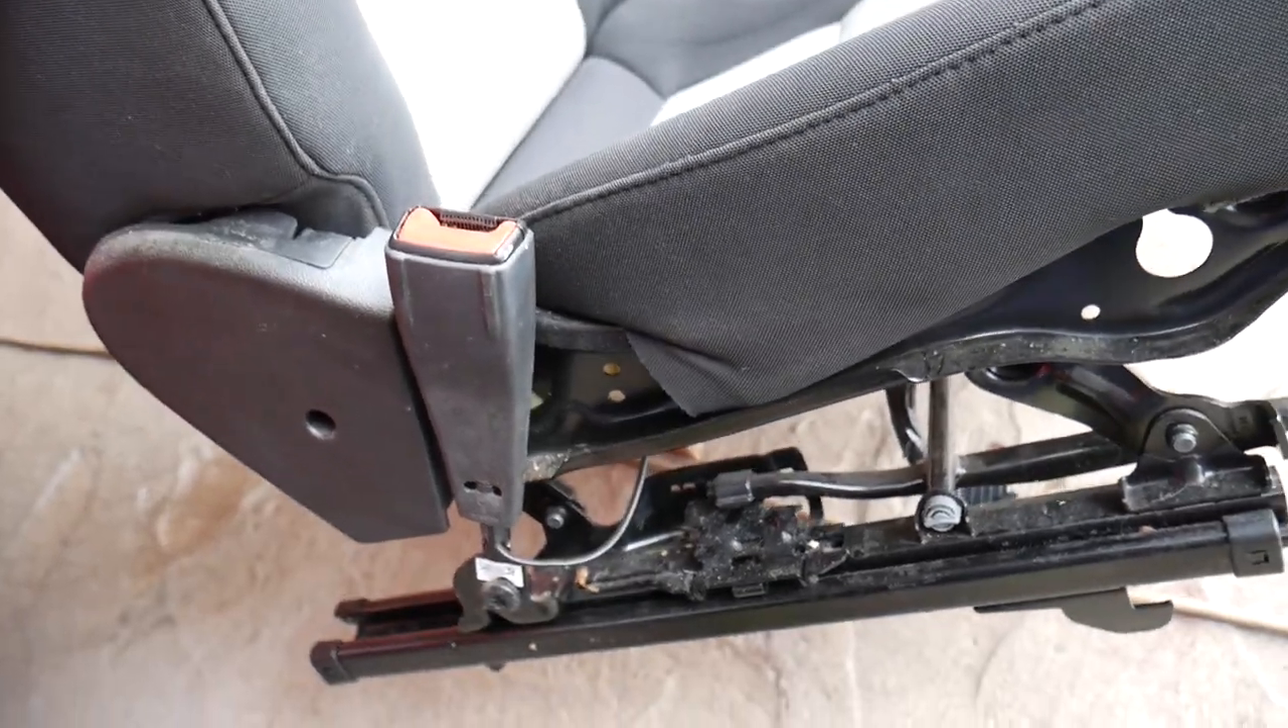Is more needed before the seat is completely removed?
No.